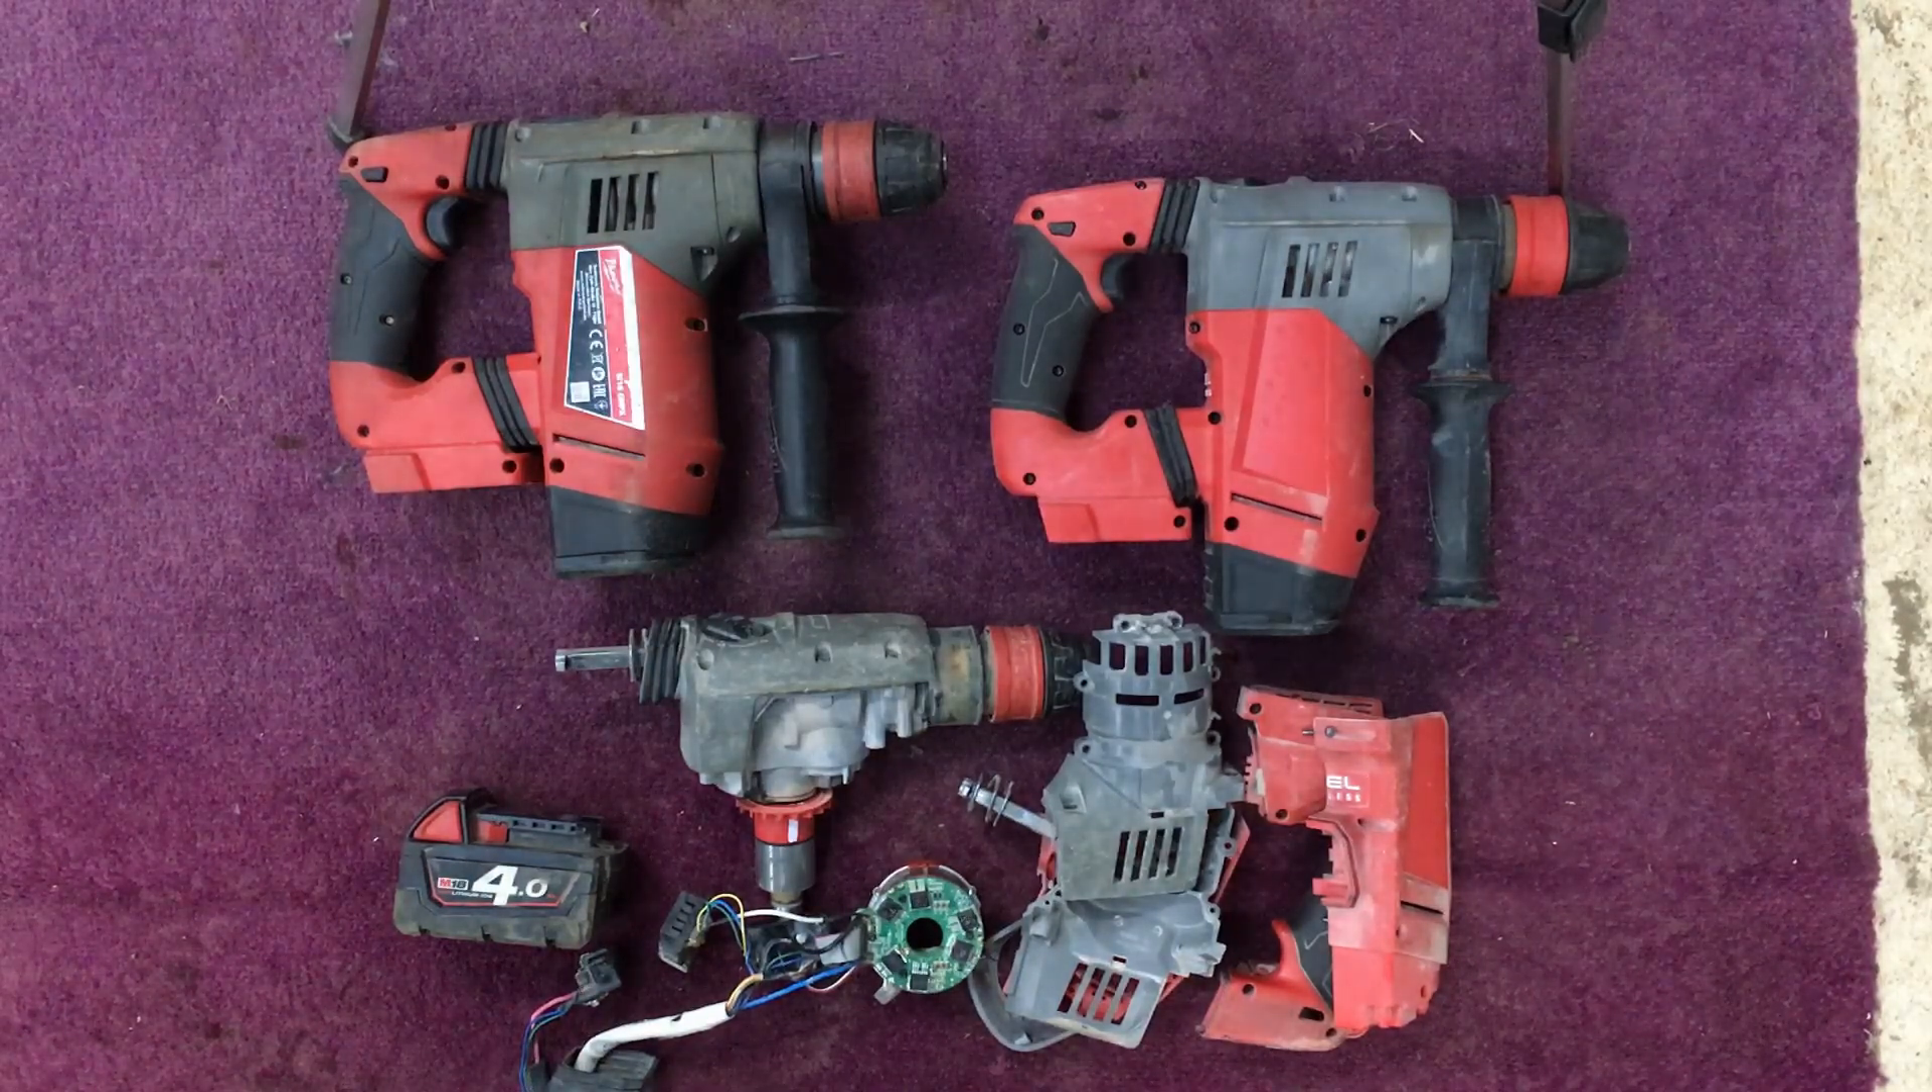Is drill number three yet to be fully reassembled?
Yes.